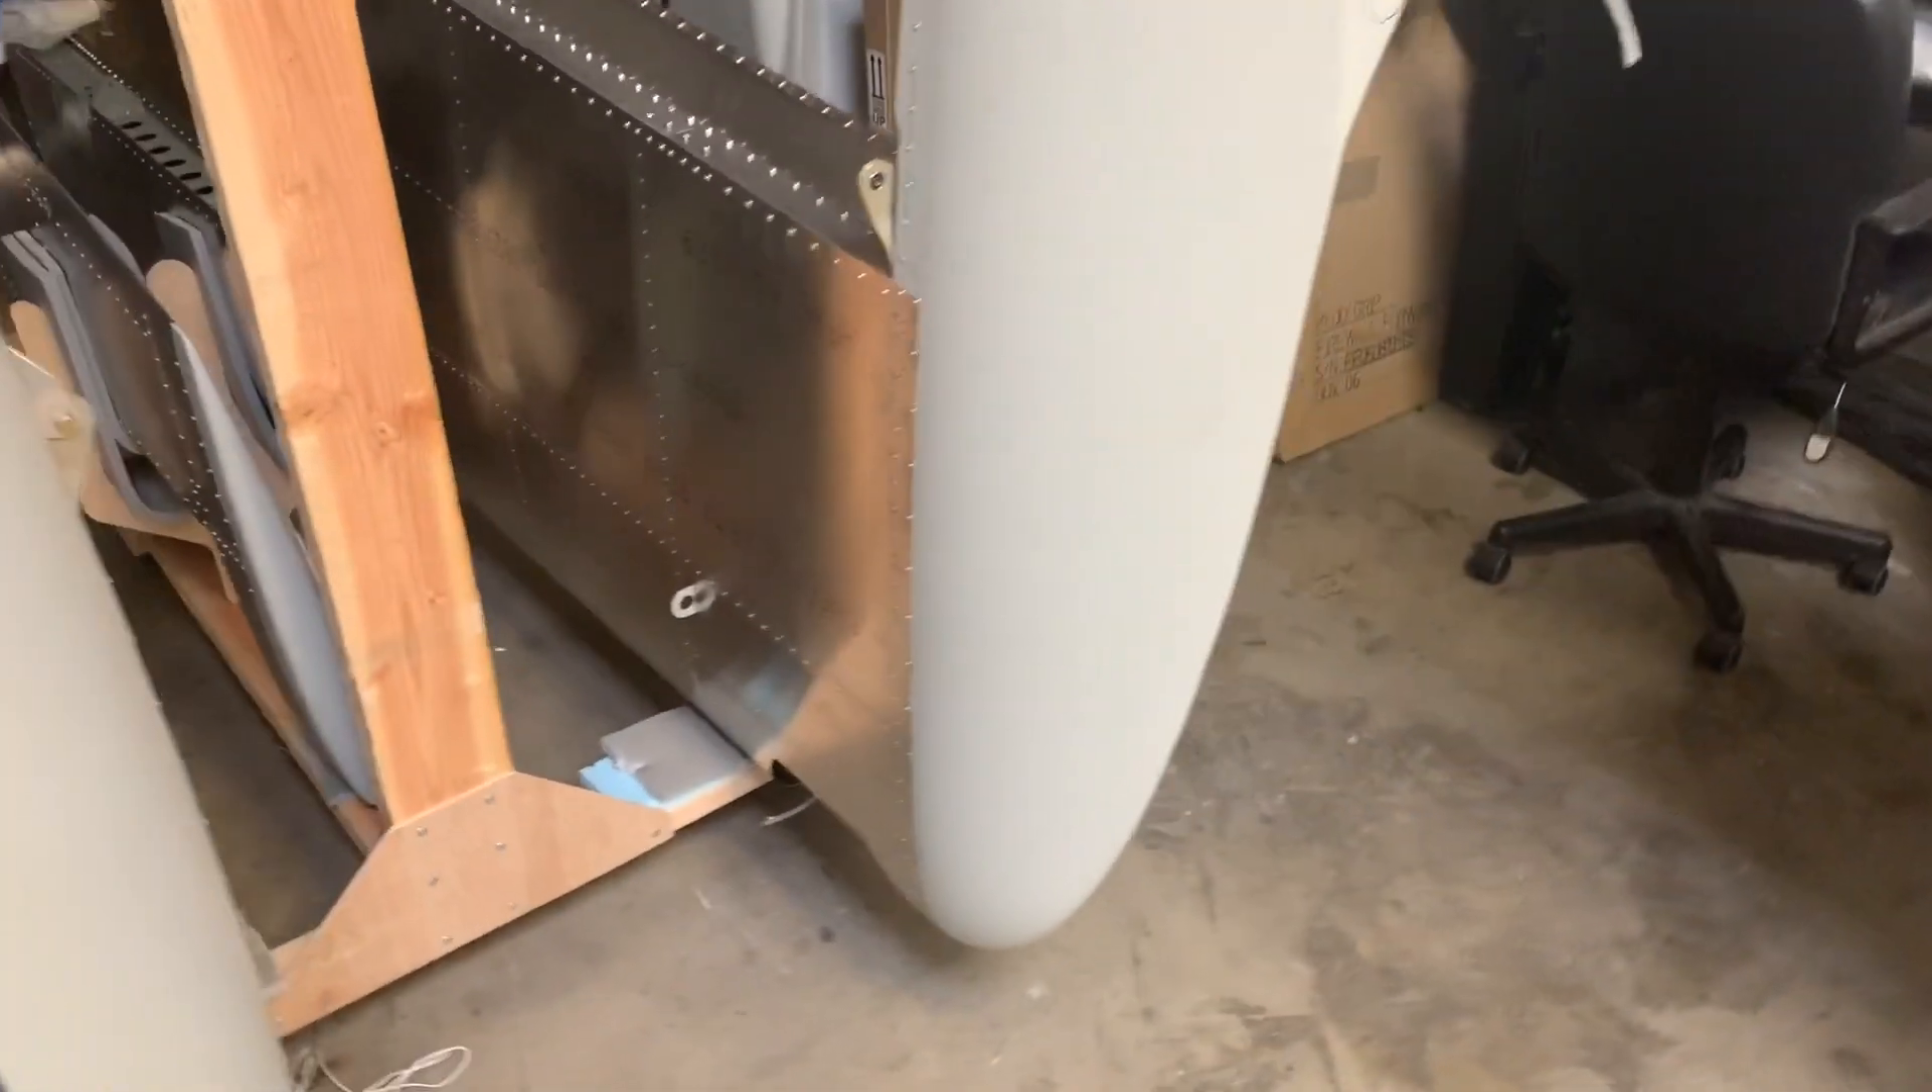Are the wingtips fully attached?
Yes.